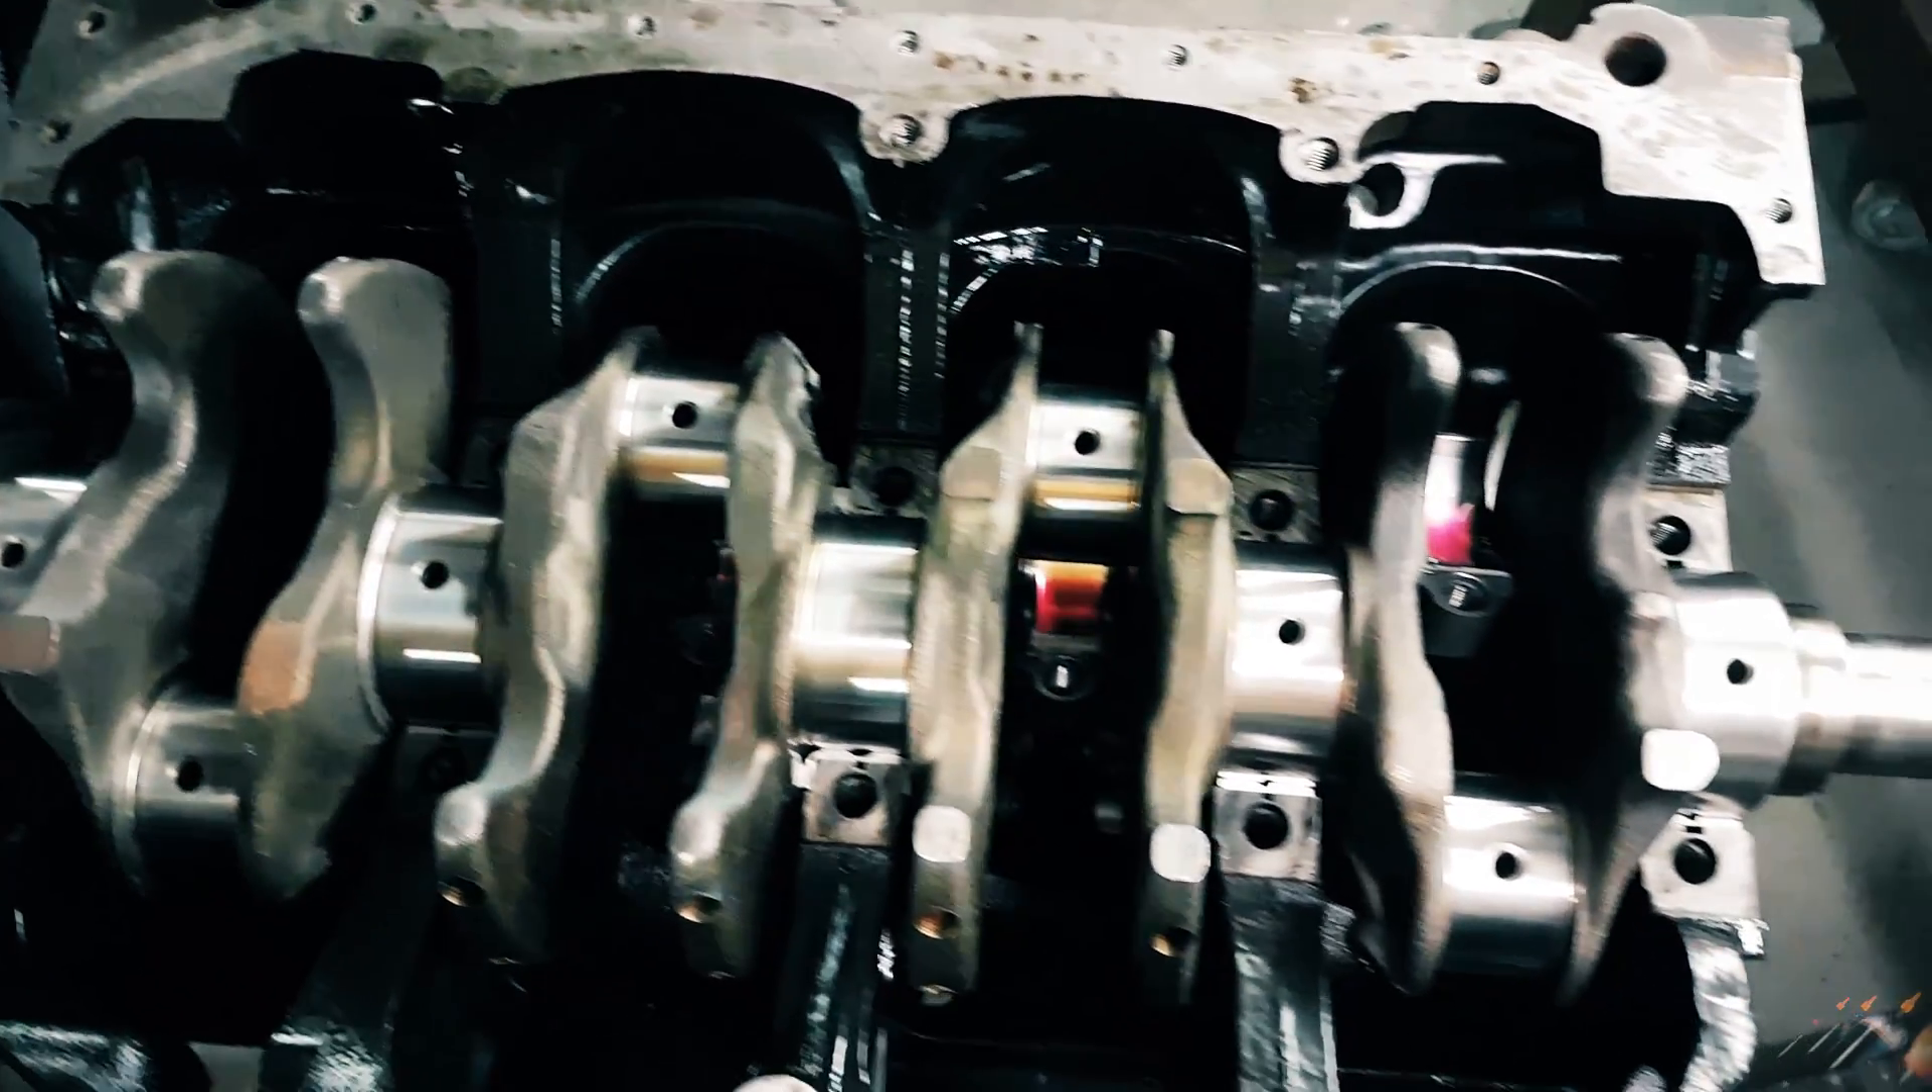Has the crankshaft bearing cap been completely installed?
No.